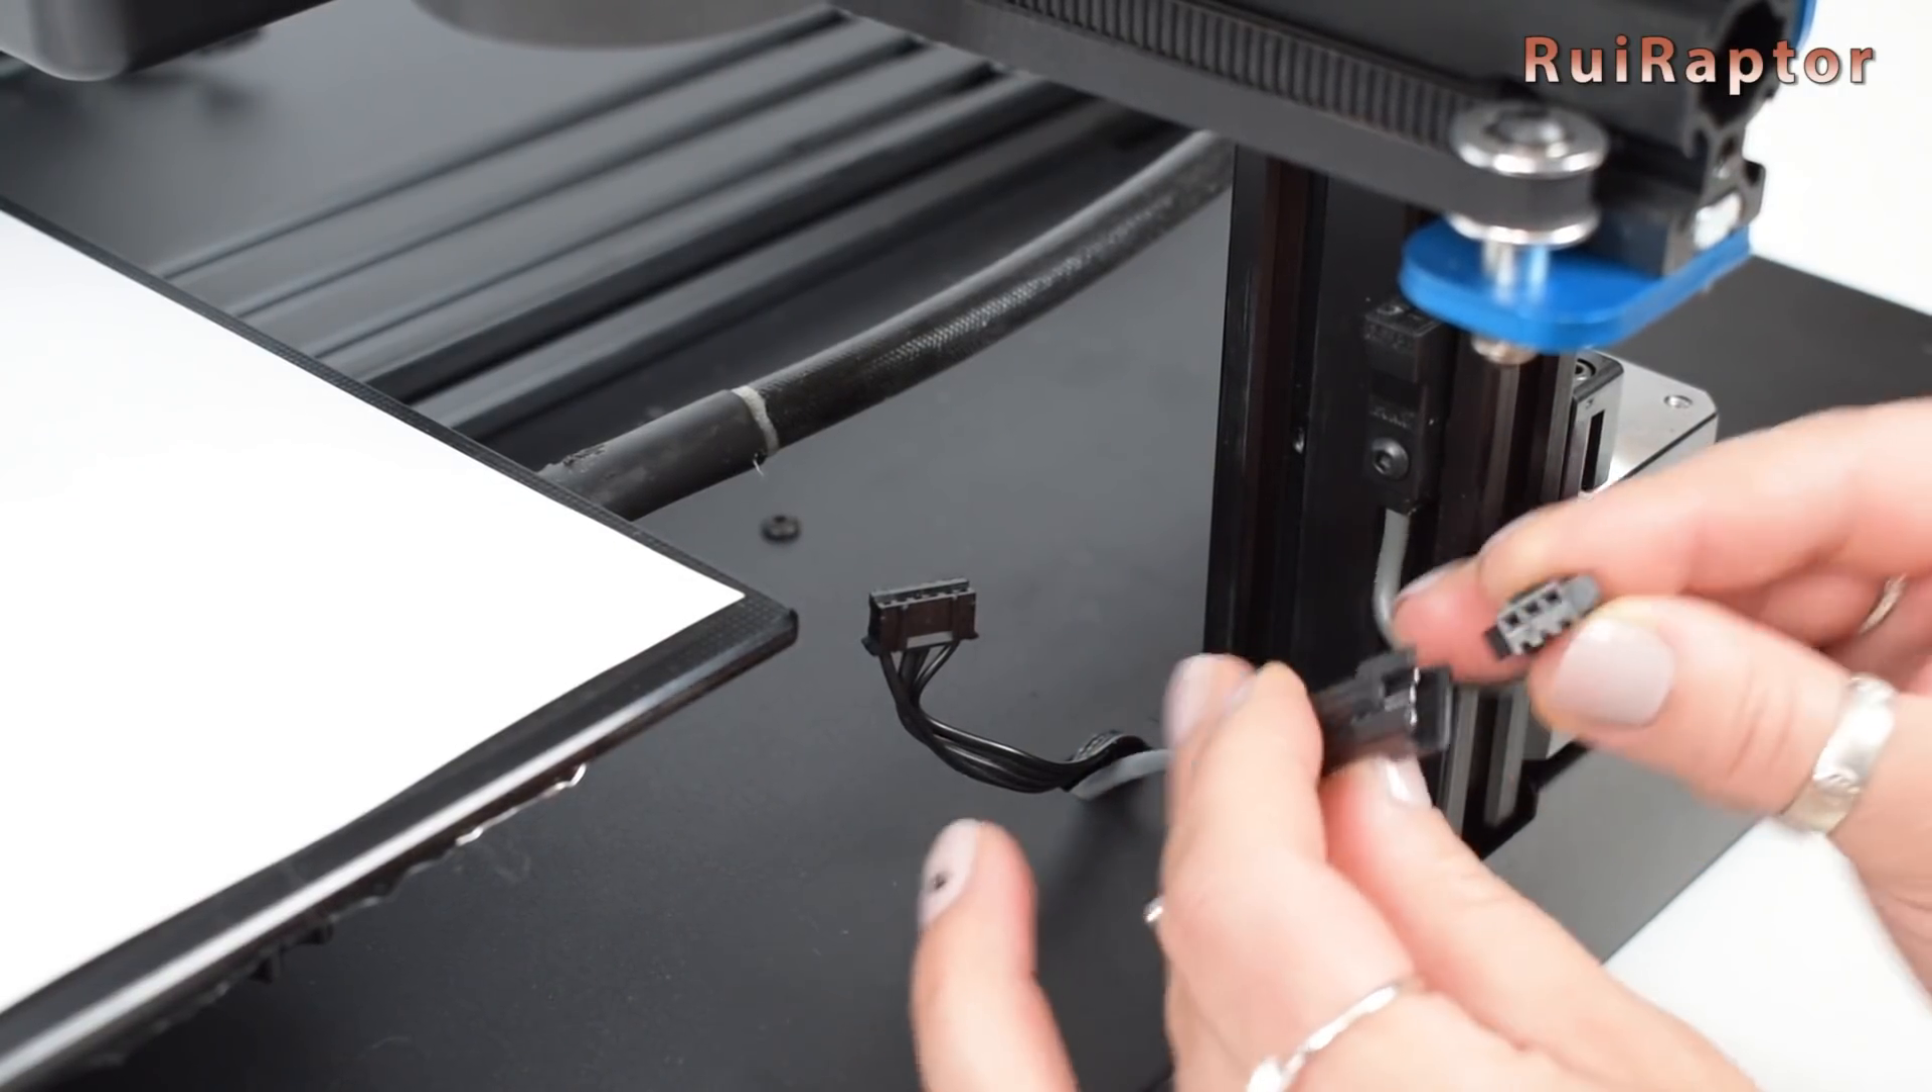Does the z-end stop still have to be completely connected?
Yes.